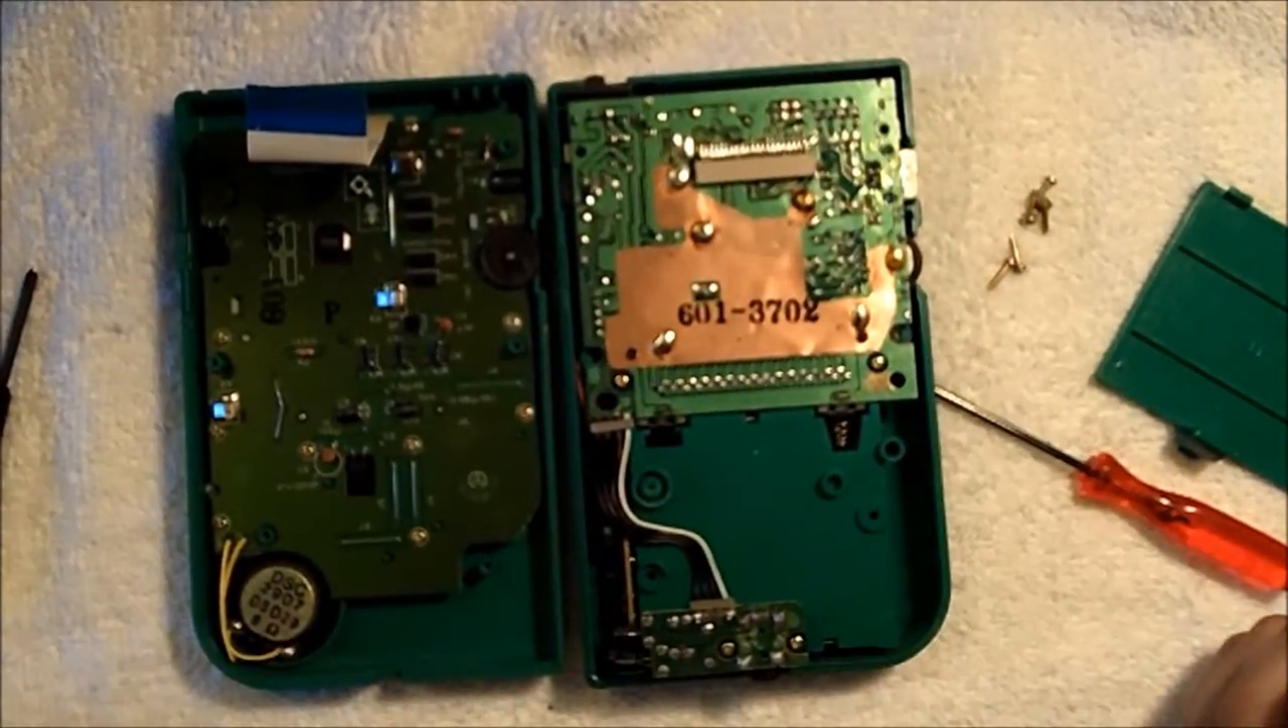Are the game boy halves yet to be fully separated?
No.